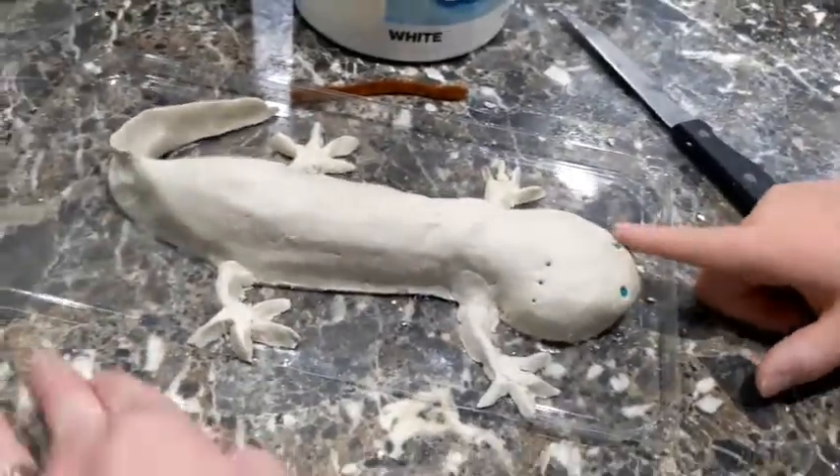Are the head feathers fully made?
No.